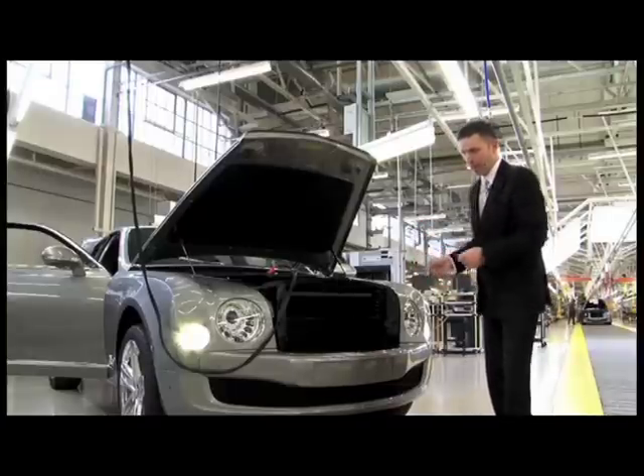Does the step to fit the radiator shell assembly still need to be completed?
Yes.